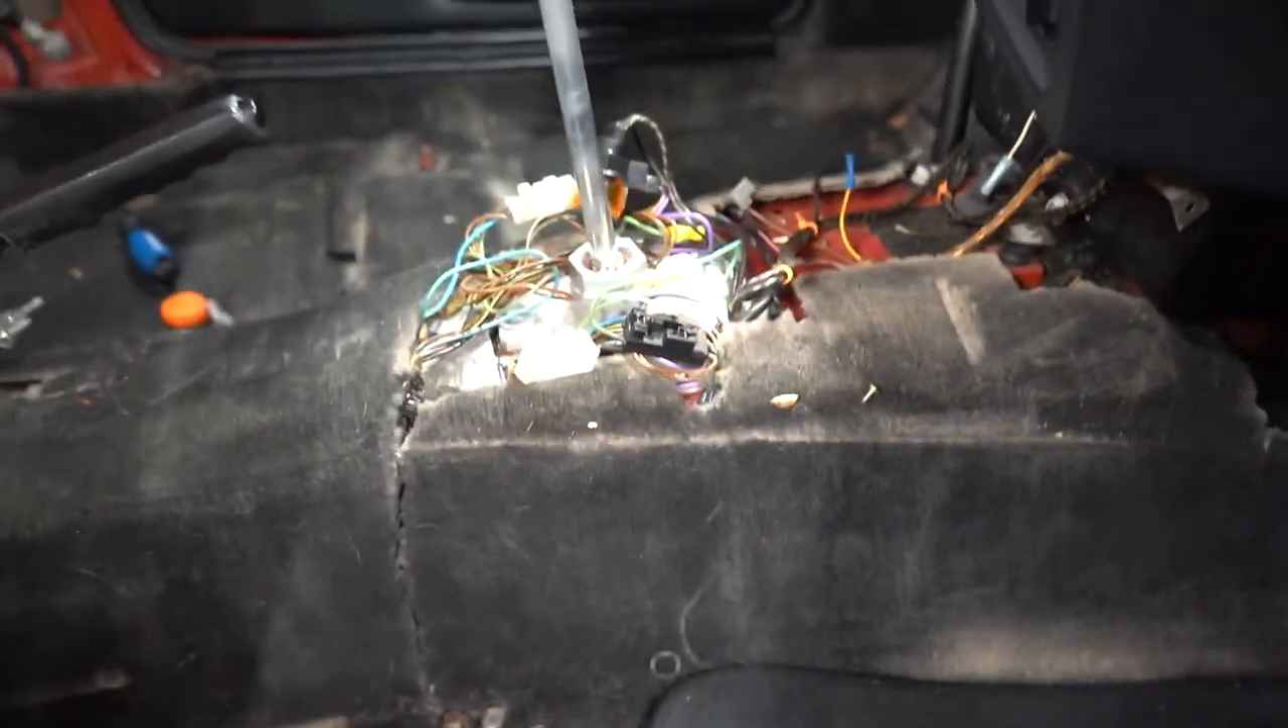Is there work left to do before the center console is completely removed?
No.